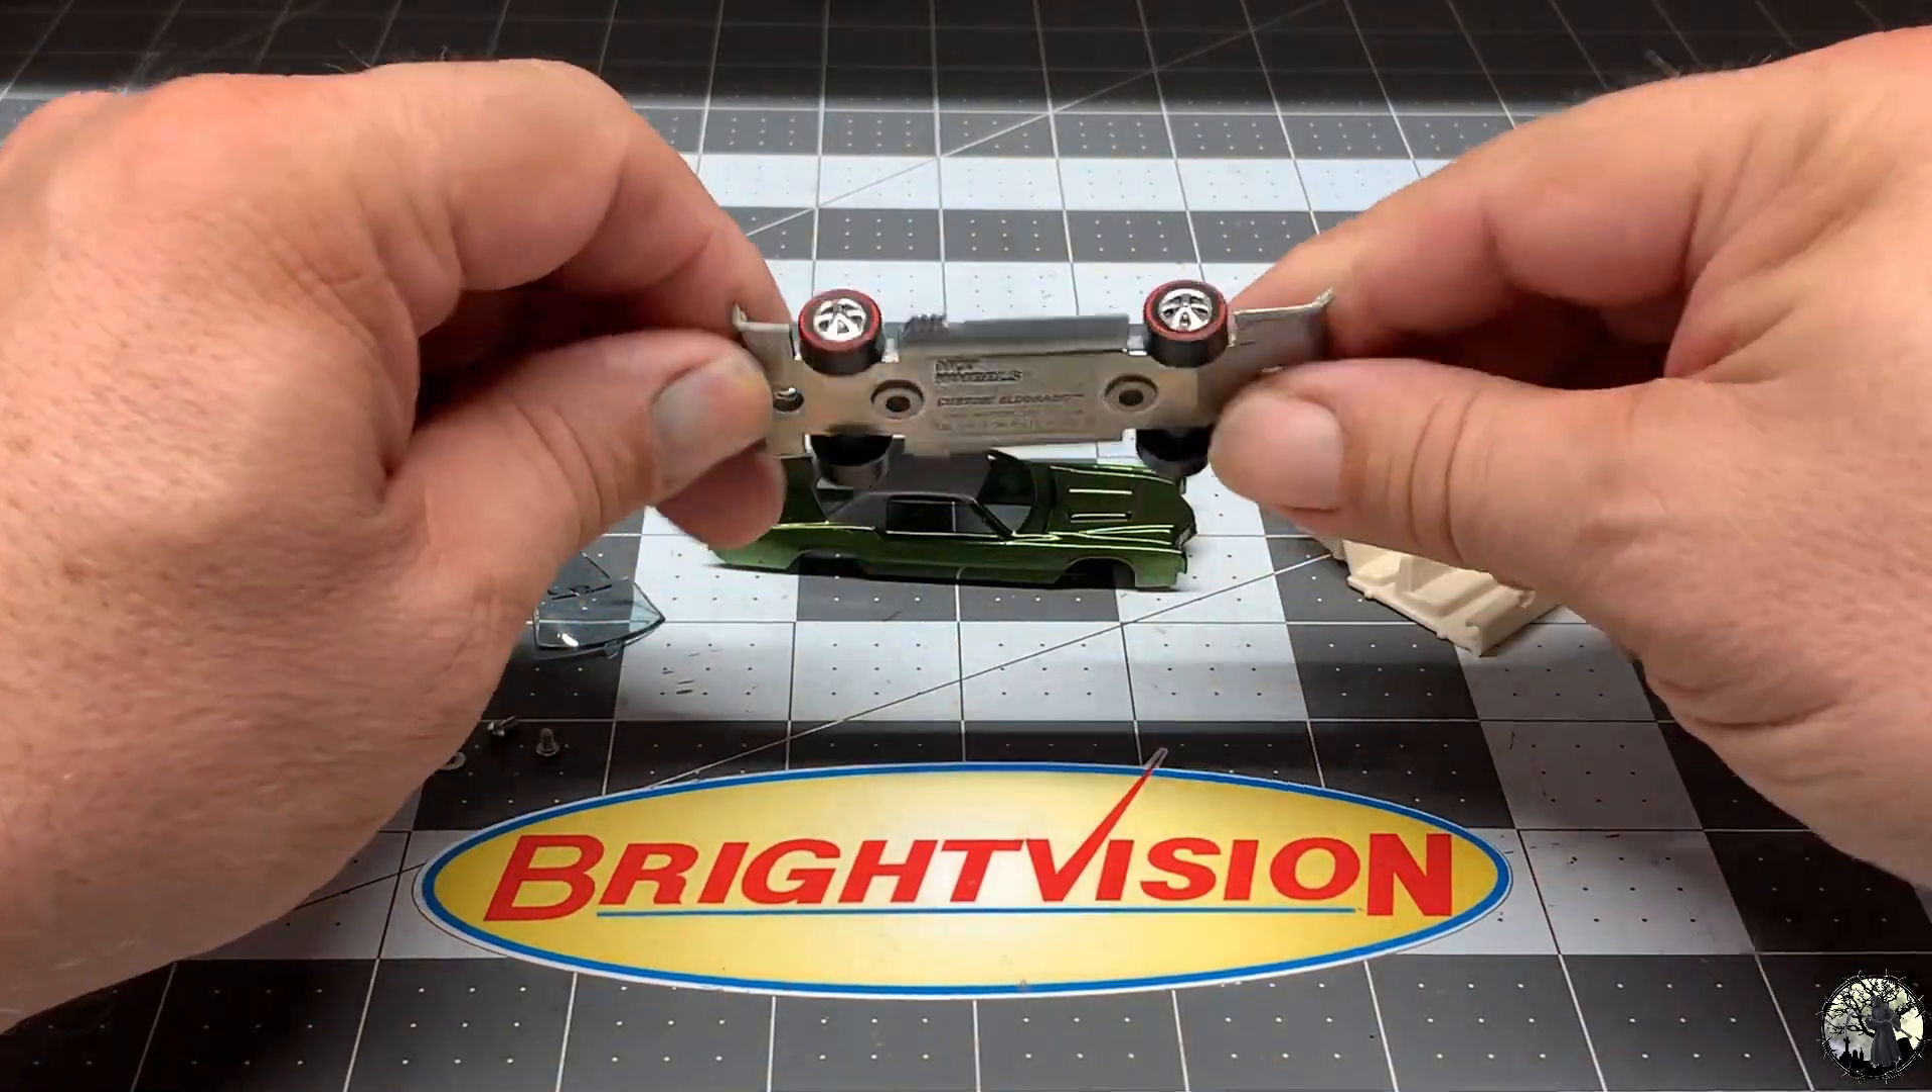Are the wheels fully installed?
Yes.